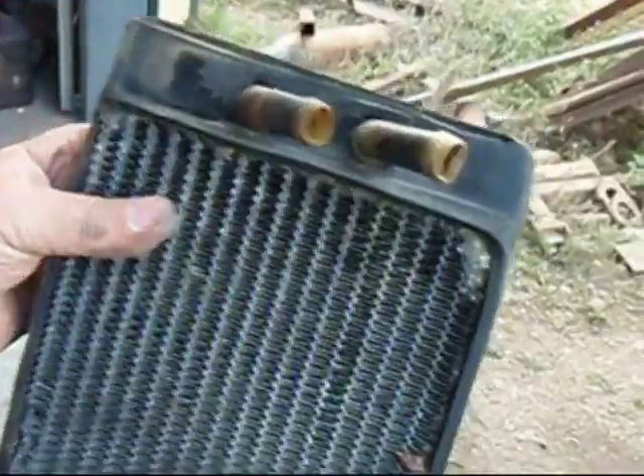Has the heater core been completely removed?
Yes.